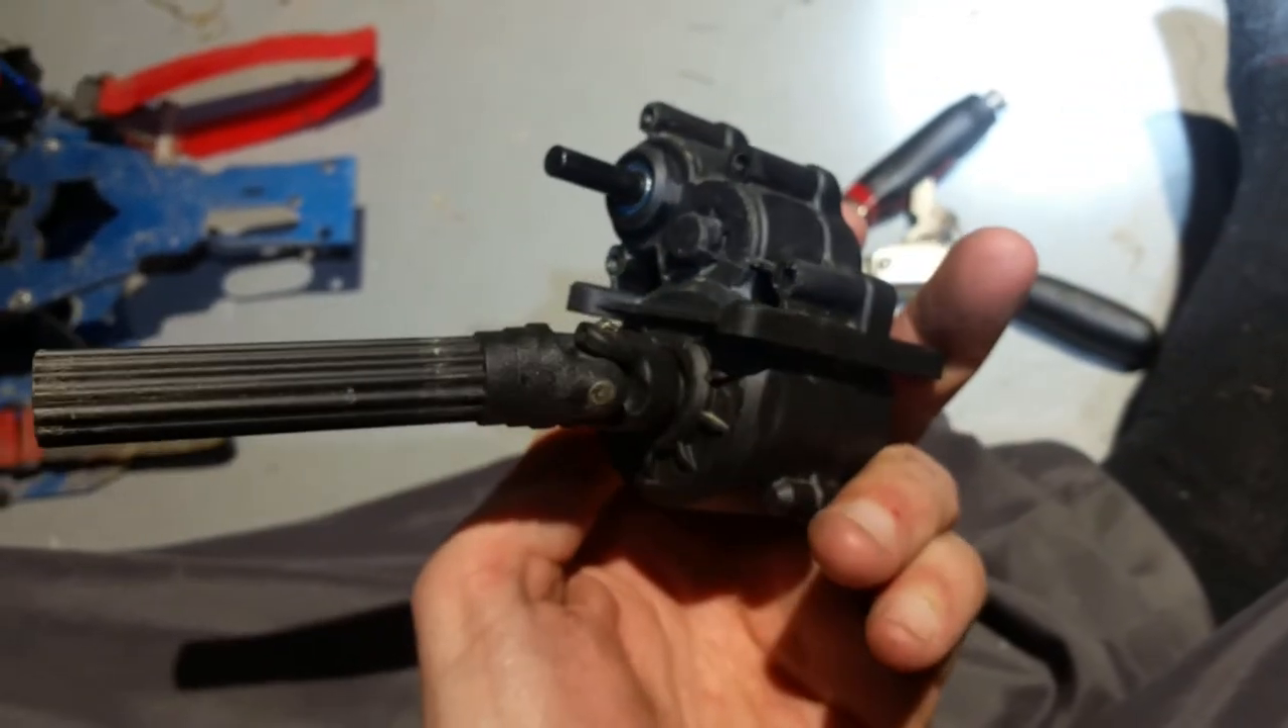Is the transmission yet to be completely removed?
No.